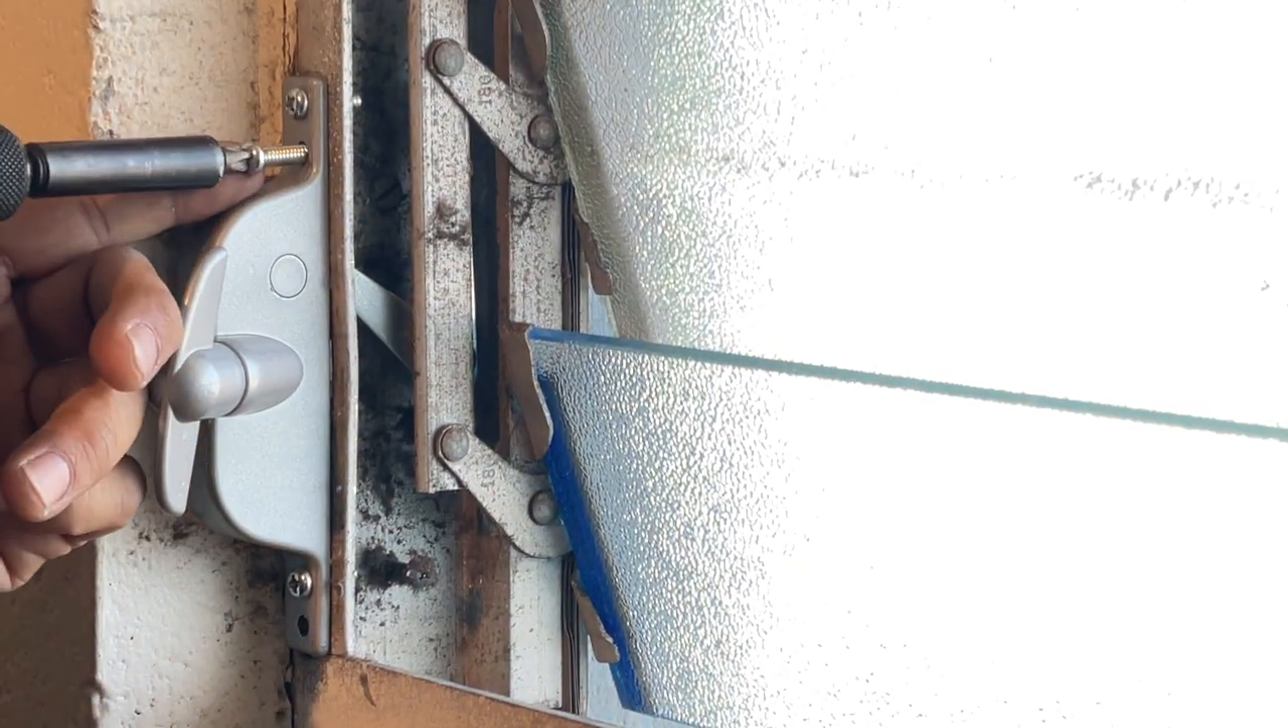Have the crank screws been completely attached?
No.